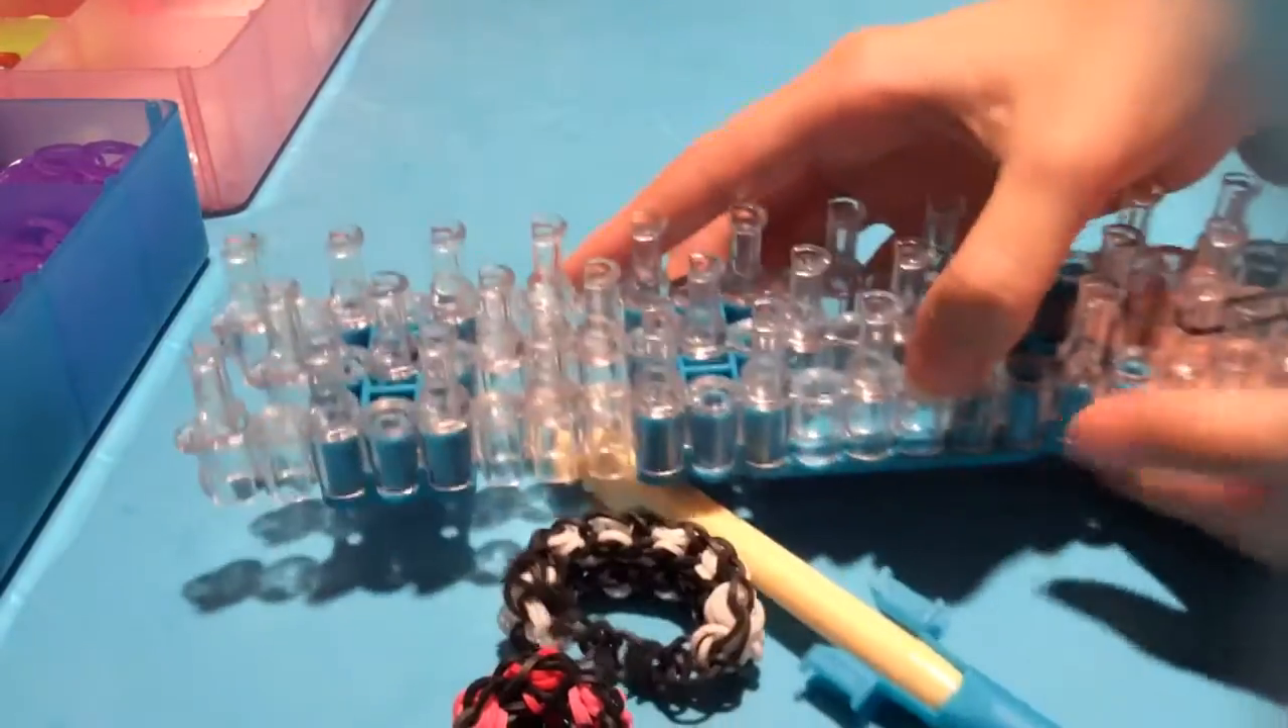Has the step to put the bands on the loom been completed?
No.